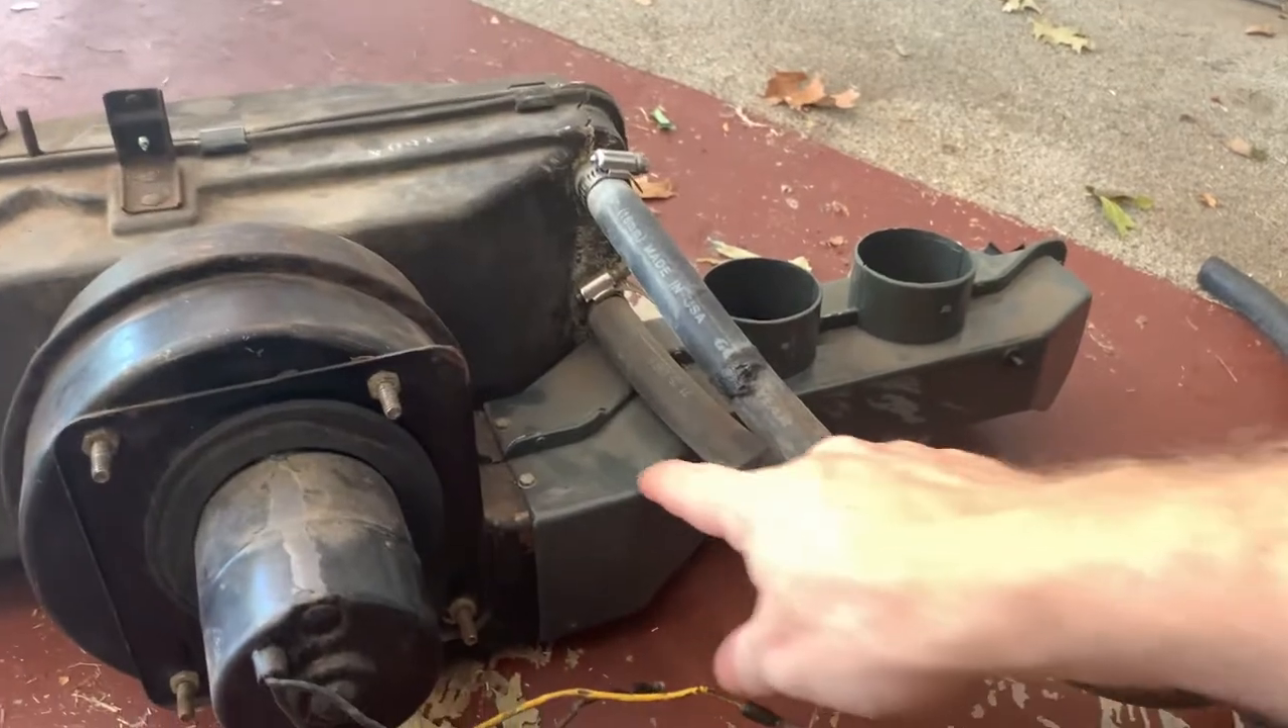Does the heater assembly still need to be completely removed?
No.